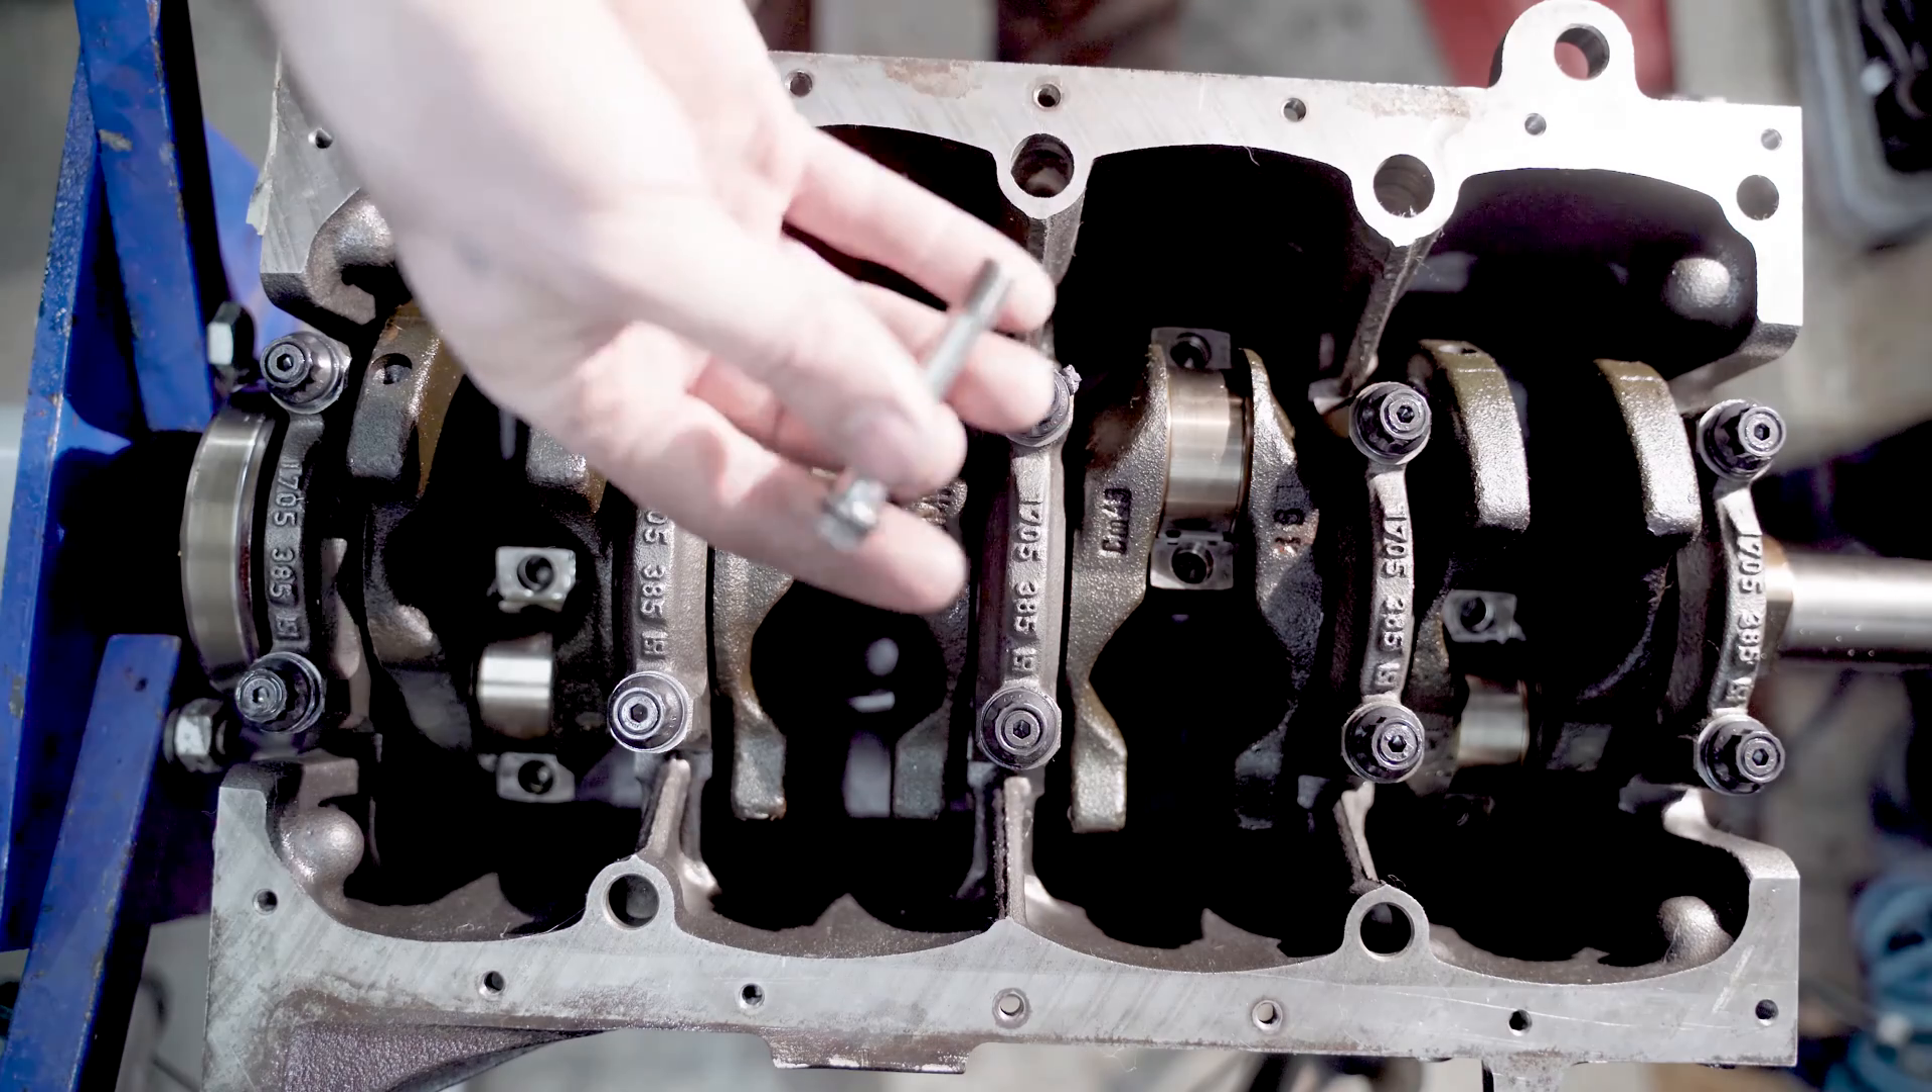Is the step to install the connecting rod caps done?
No.